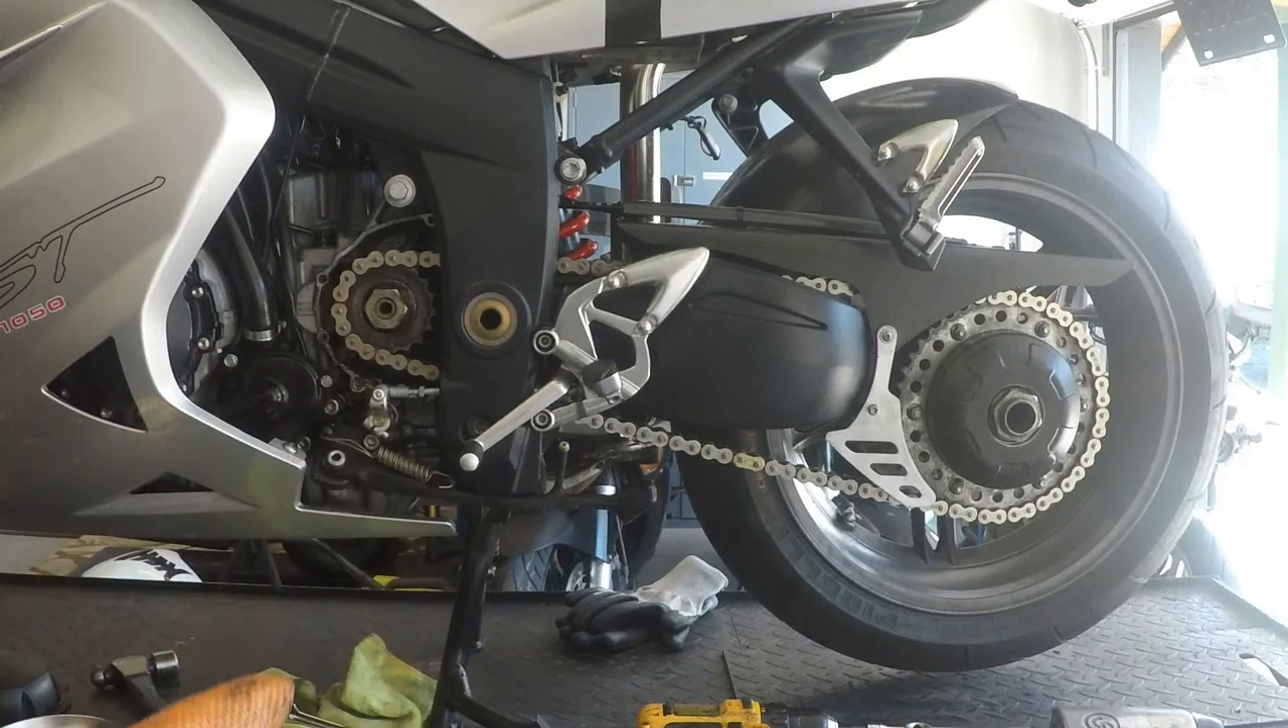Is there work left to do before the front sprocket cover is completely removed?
No.